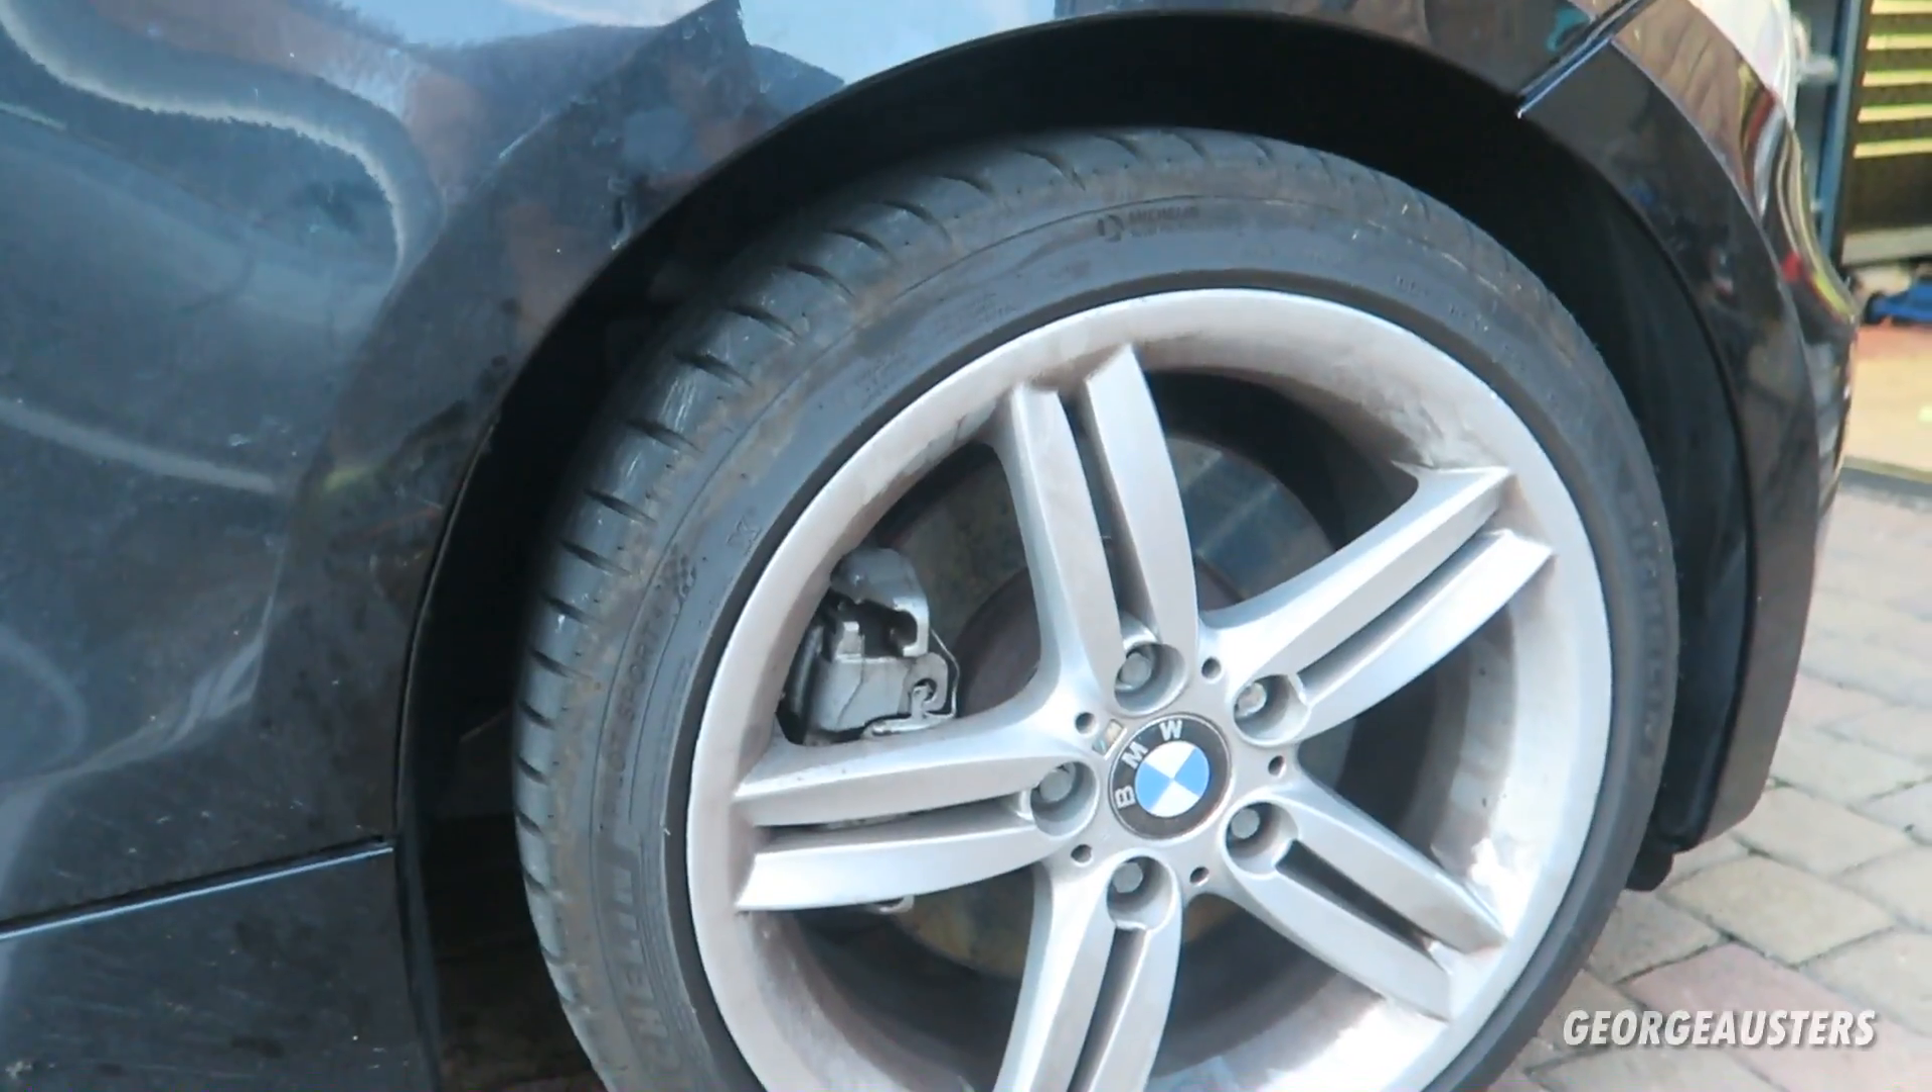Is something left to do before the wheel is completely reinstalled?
No.